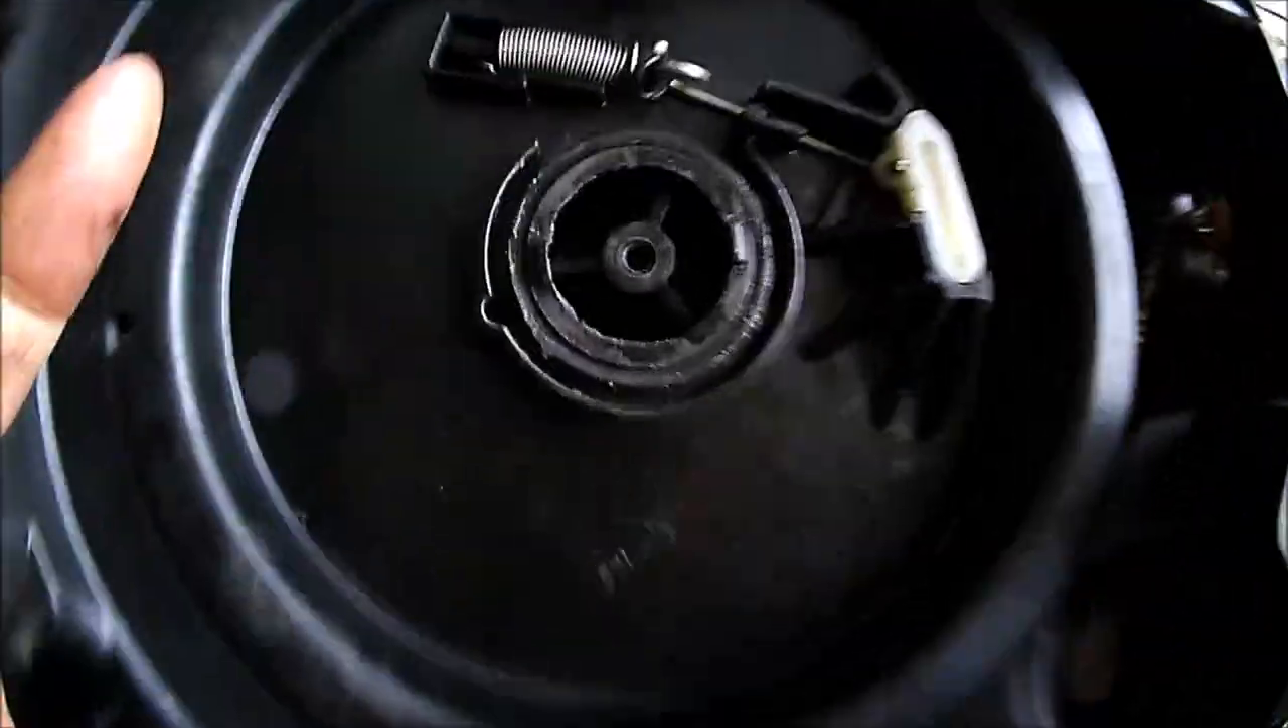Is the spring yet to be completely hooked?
No.